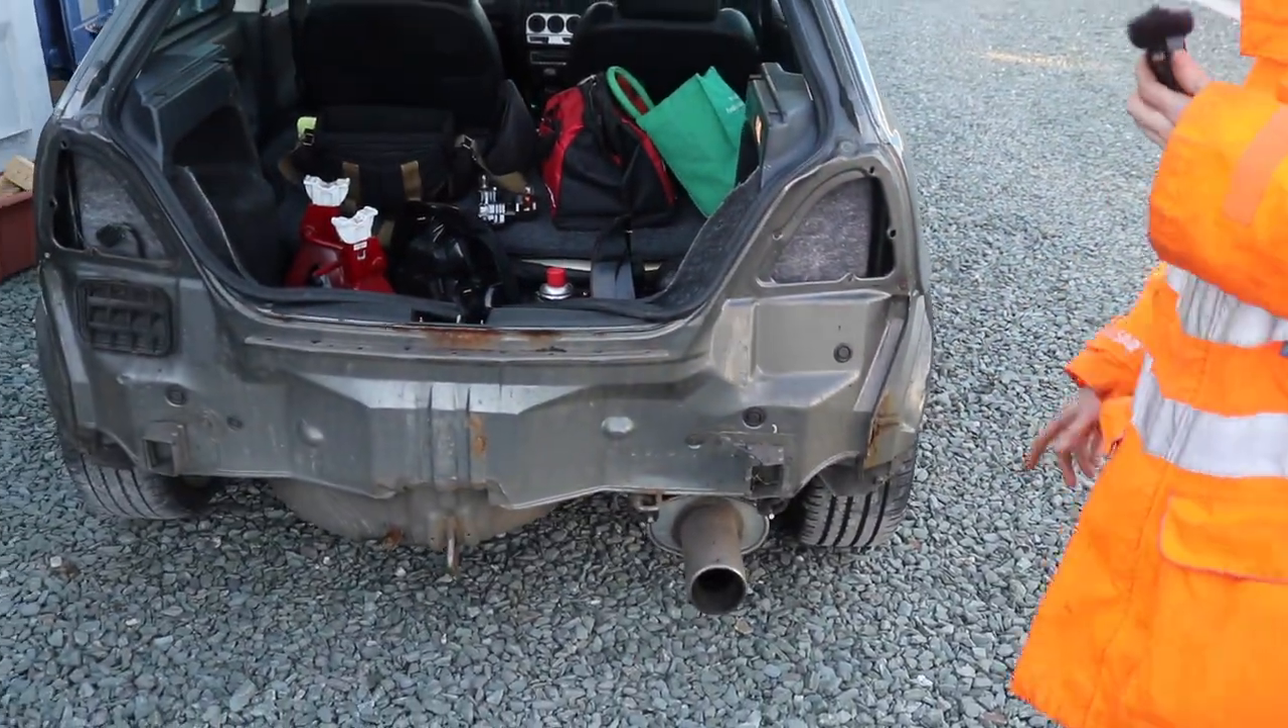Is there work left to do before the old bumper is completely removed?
No.